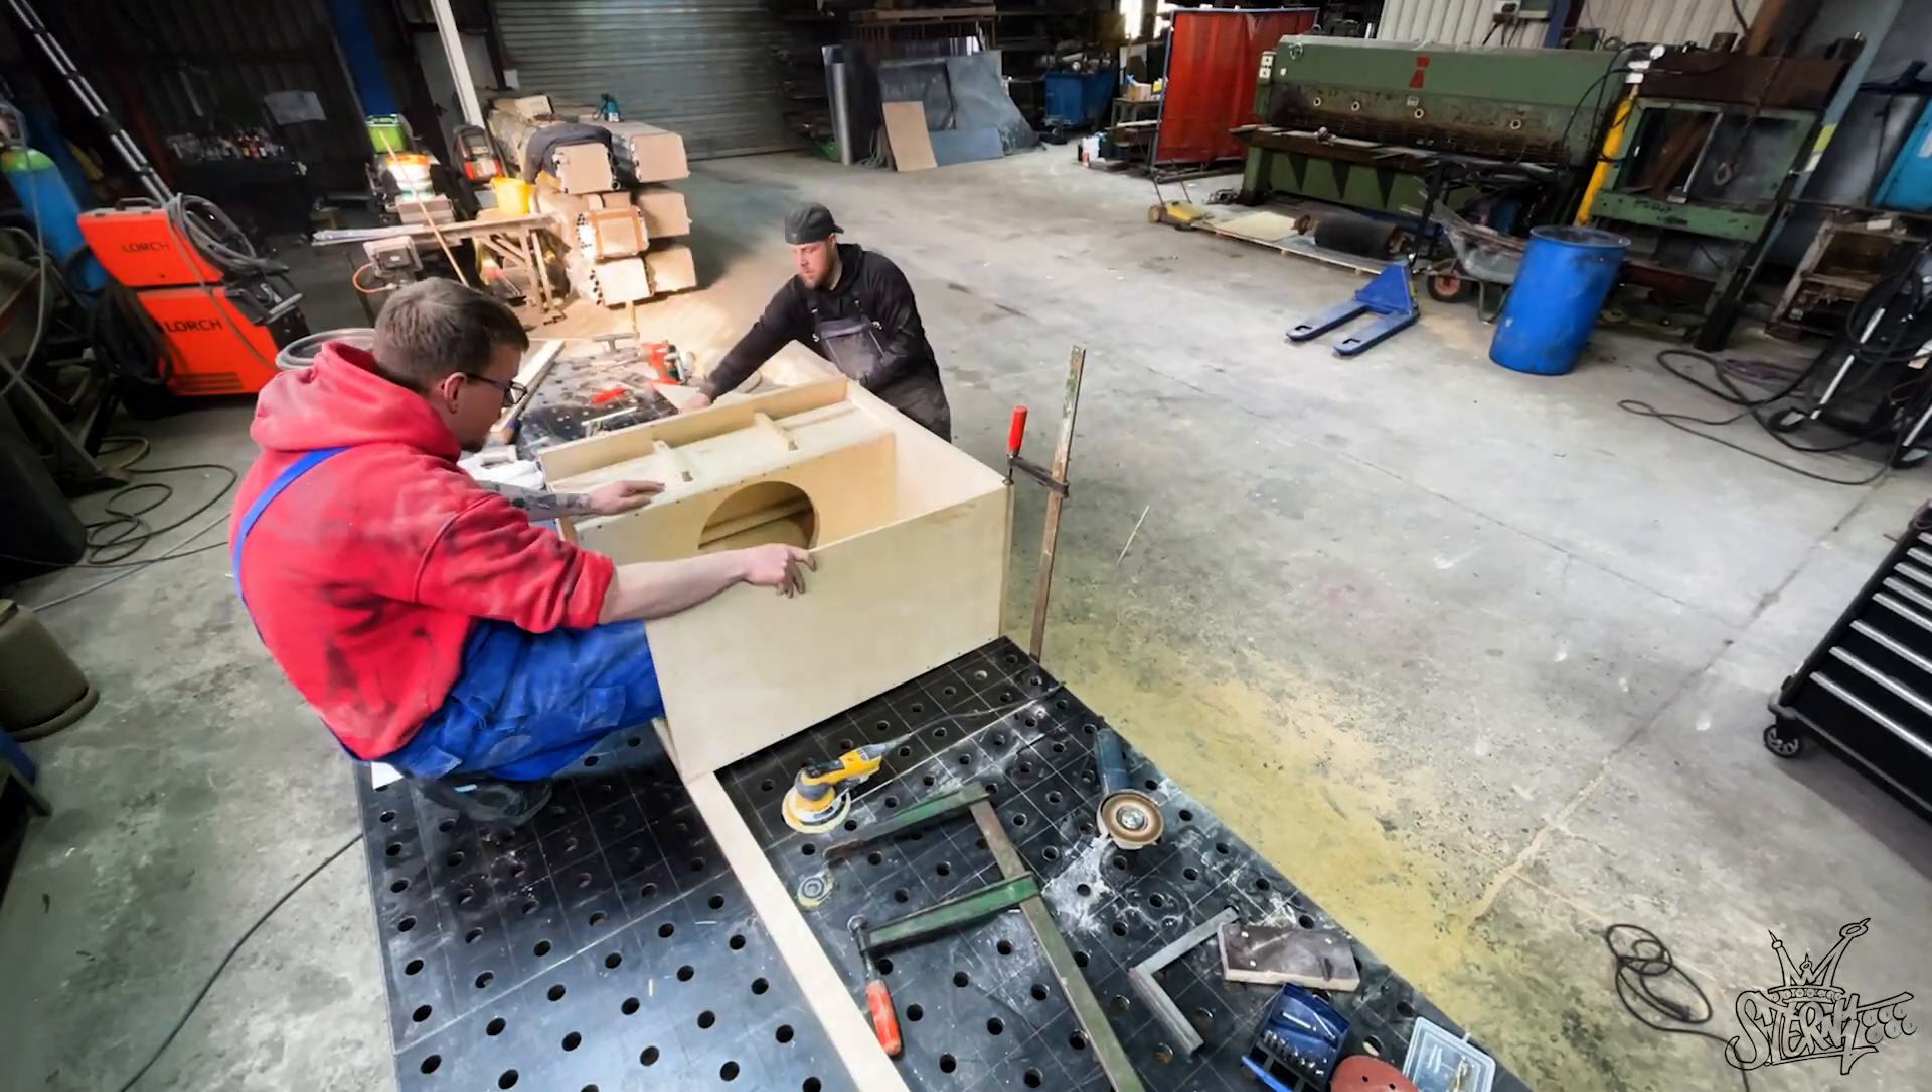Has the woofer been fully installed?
No.